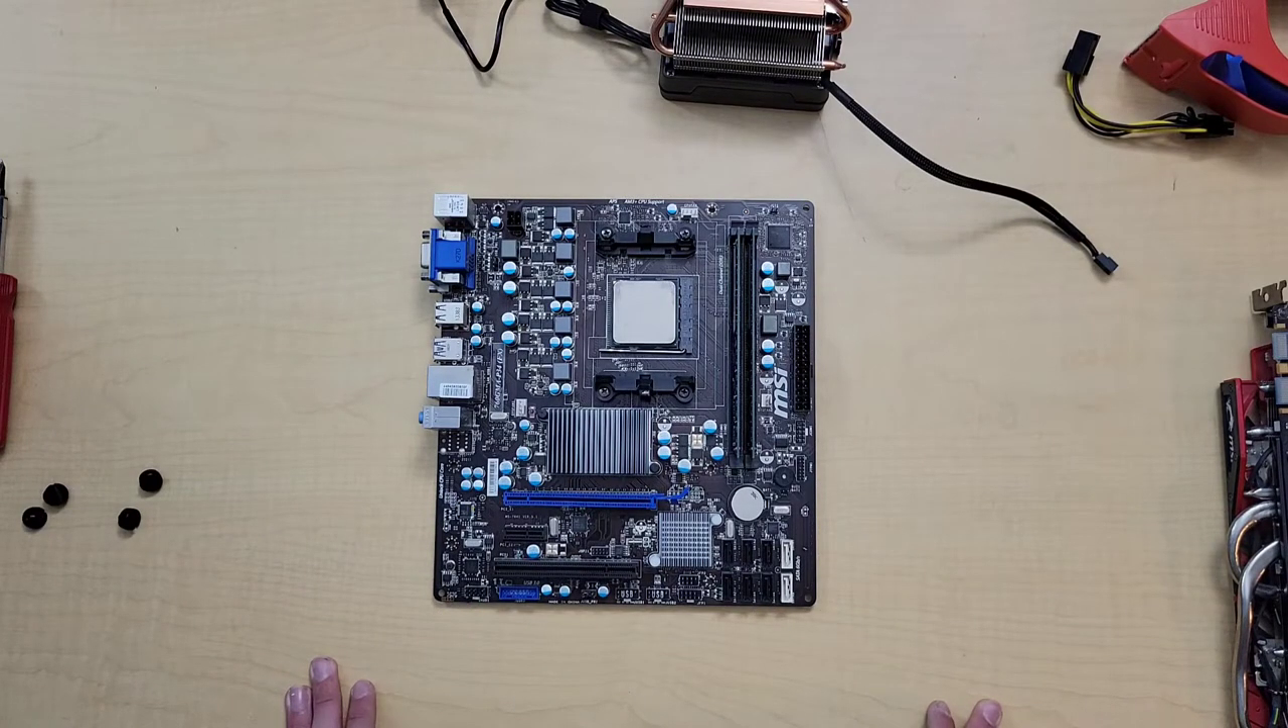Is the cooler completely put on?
No.